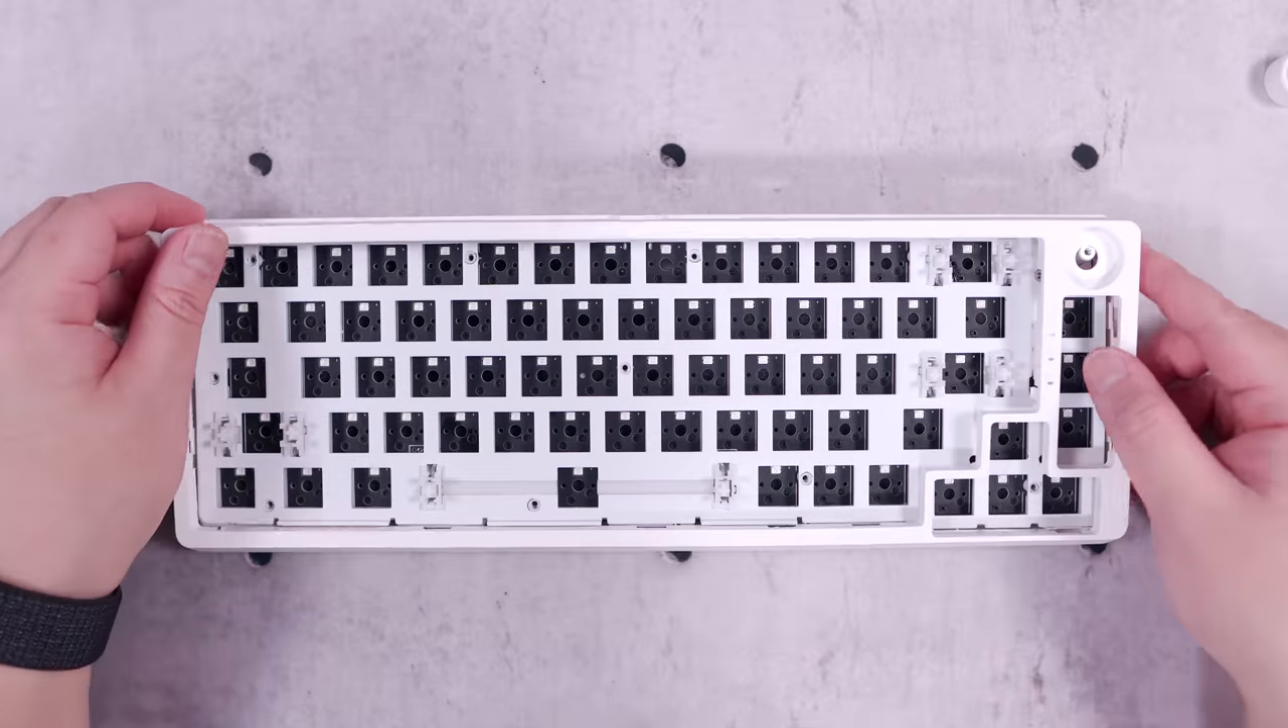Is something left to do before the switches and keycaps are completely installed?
Yes.